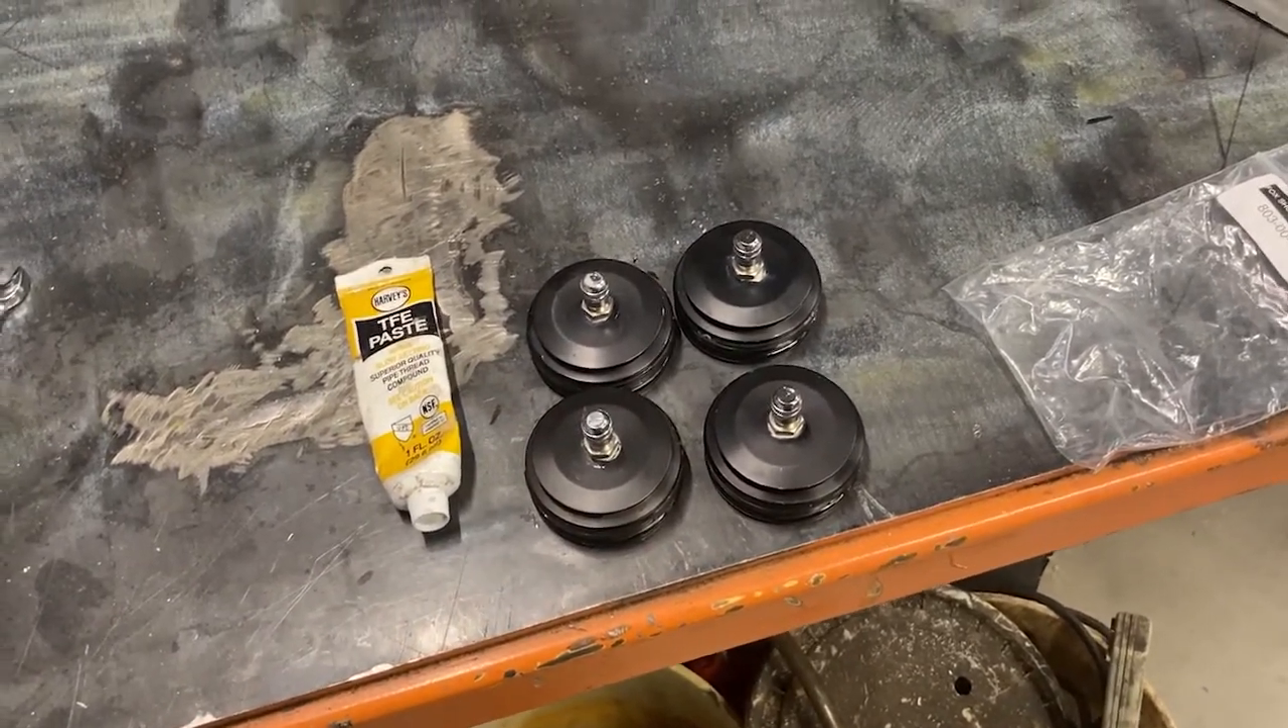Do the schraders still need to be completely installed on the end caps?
No.